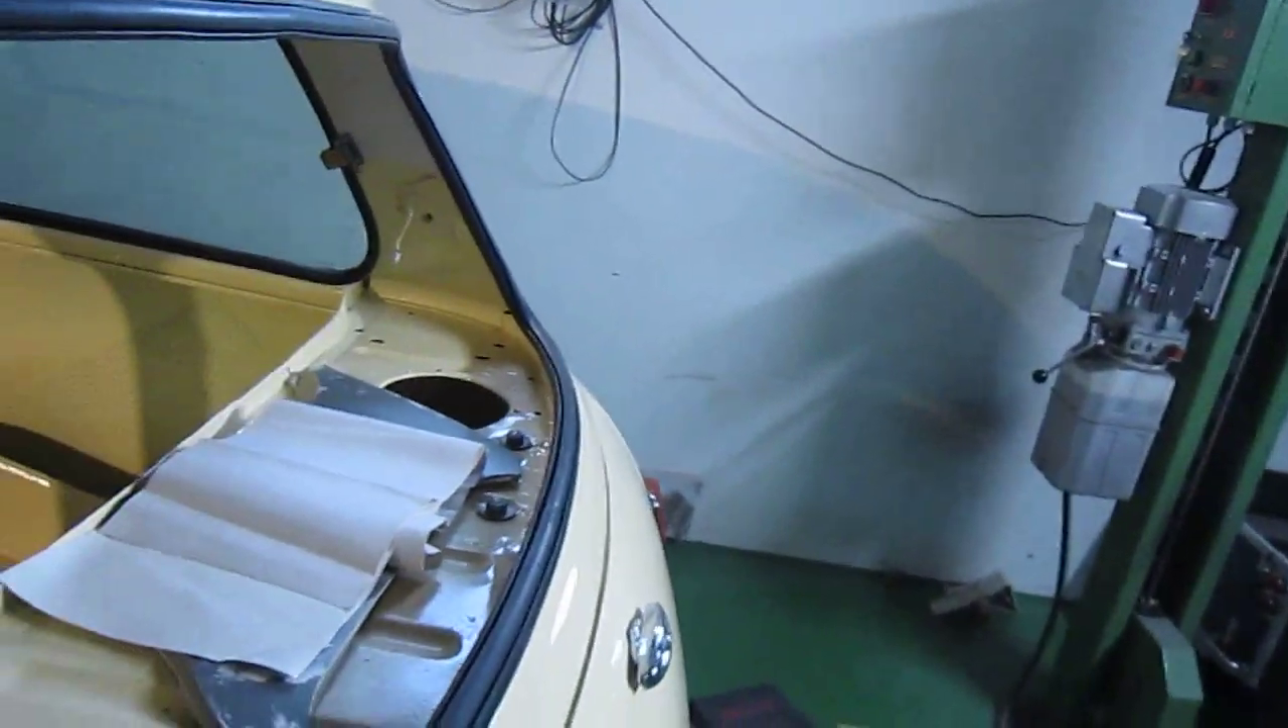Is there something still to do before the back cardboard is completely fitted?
Yes.